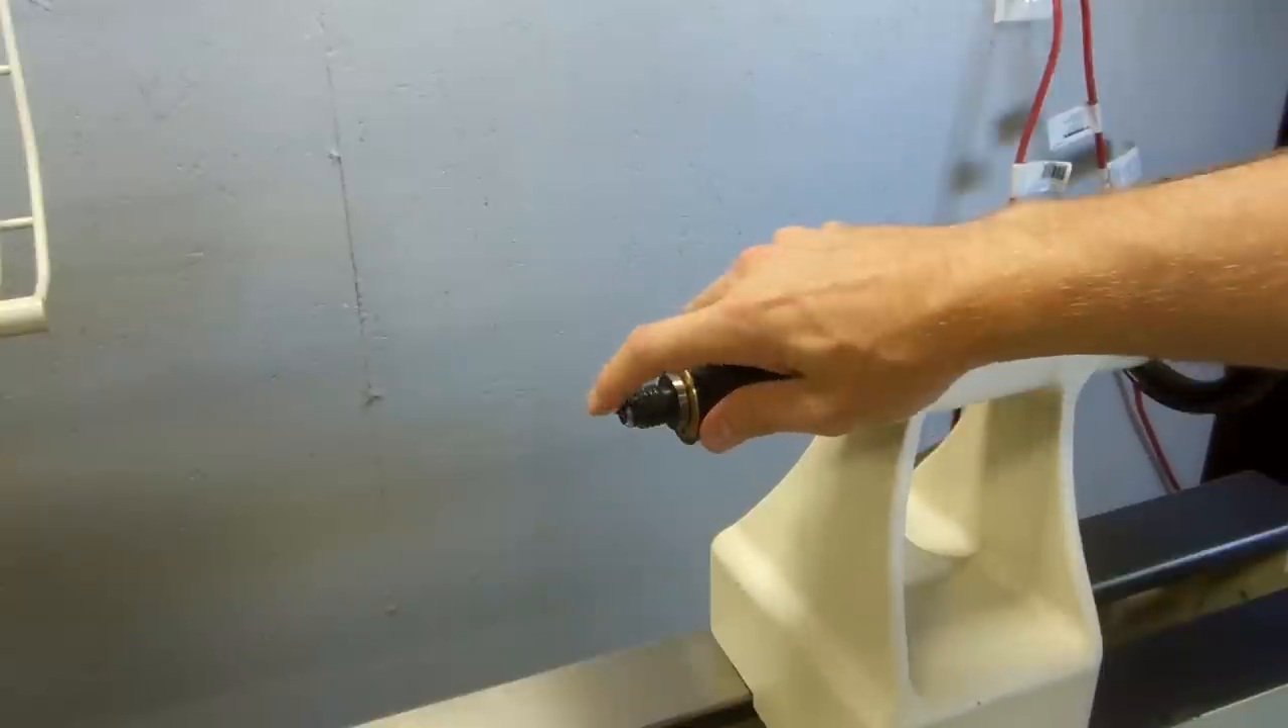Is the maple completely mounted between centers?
No.